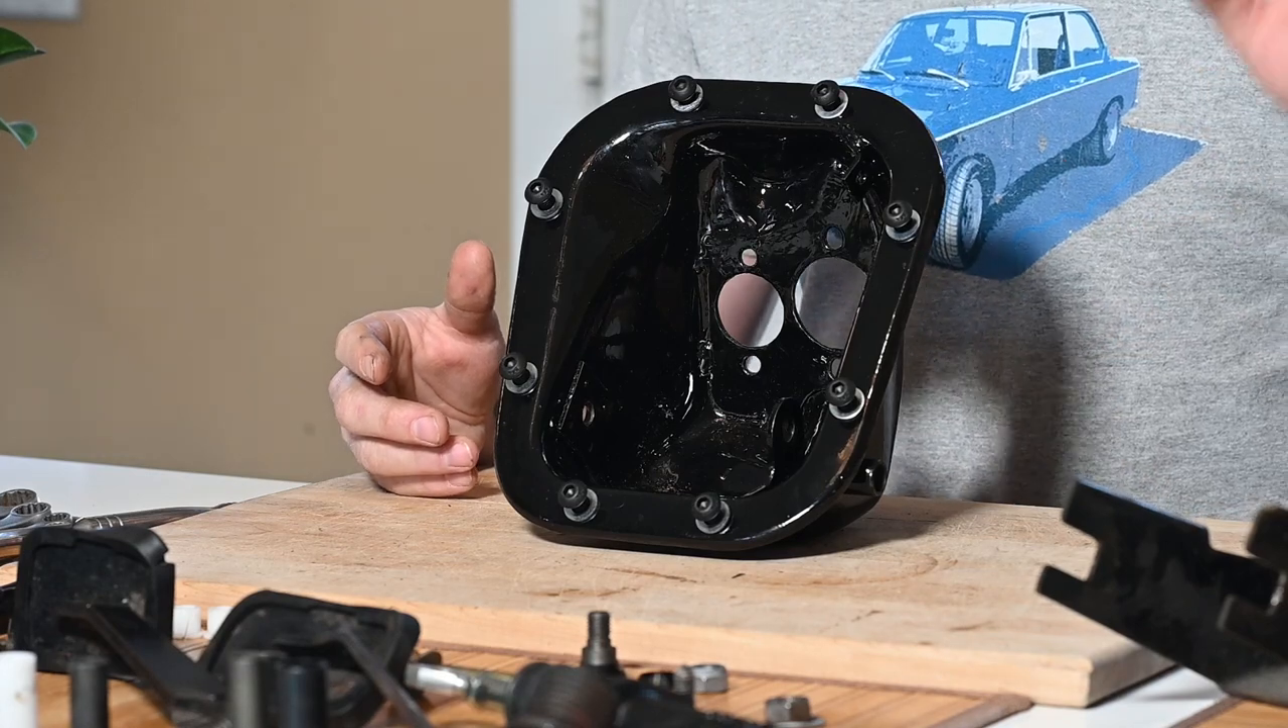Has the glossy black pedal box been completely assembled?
No.